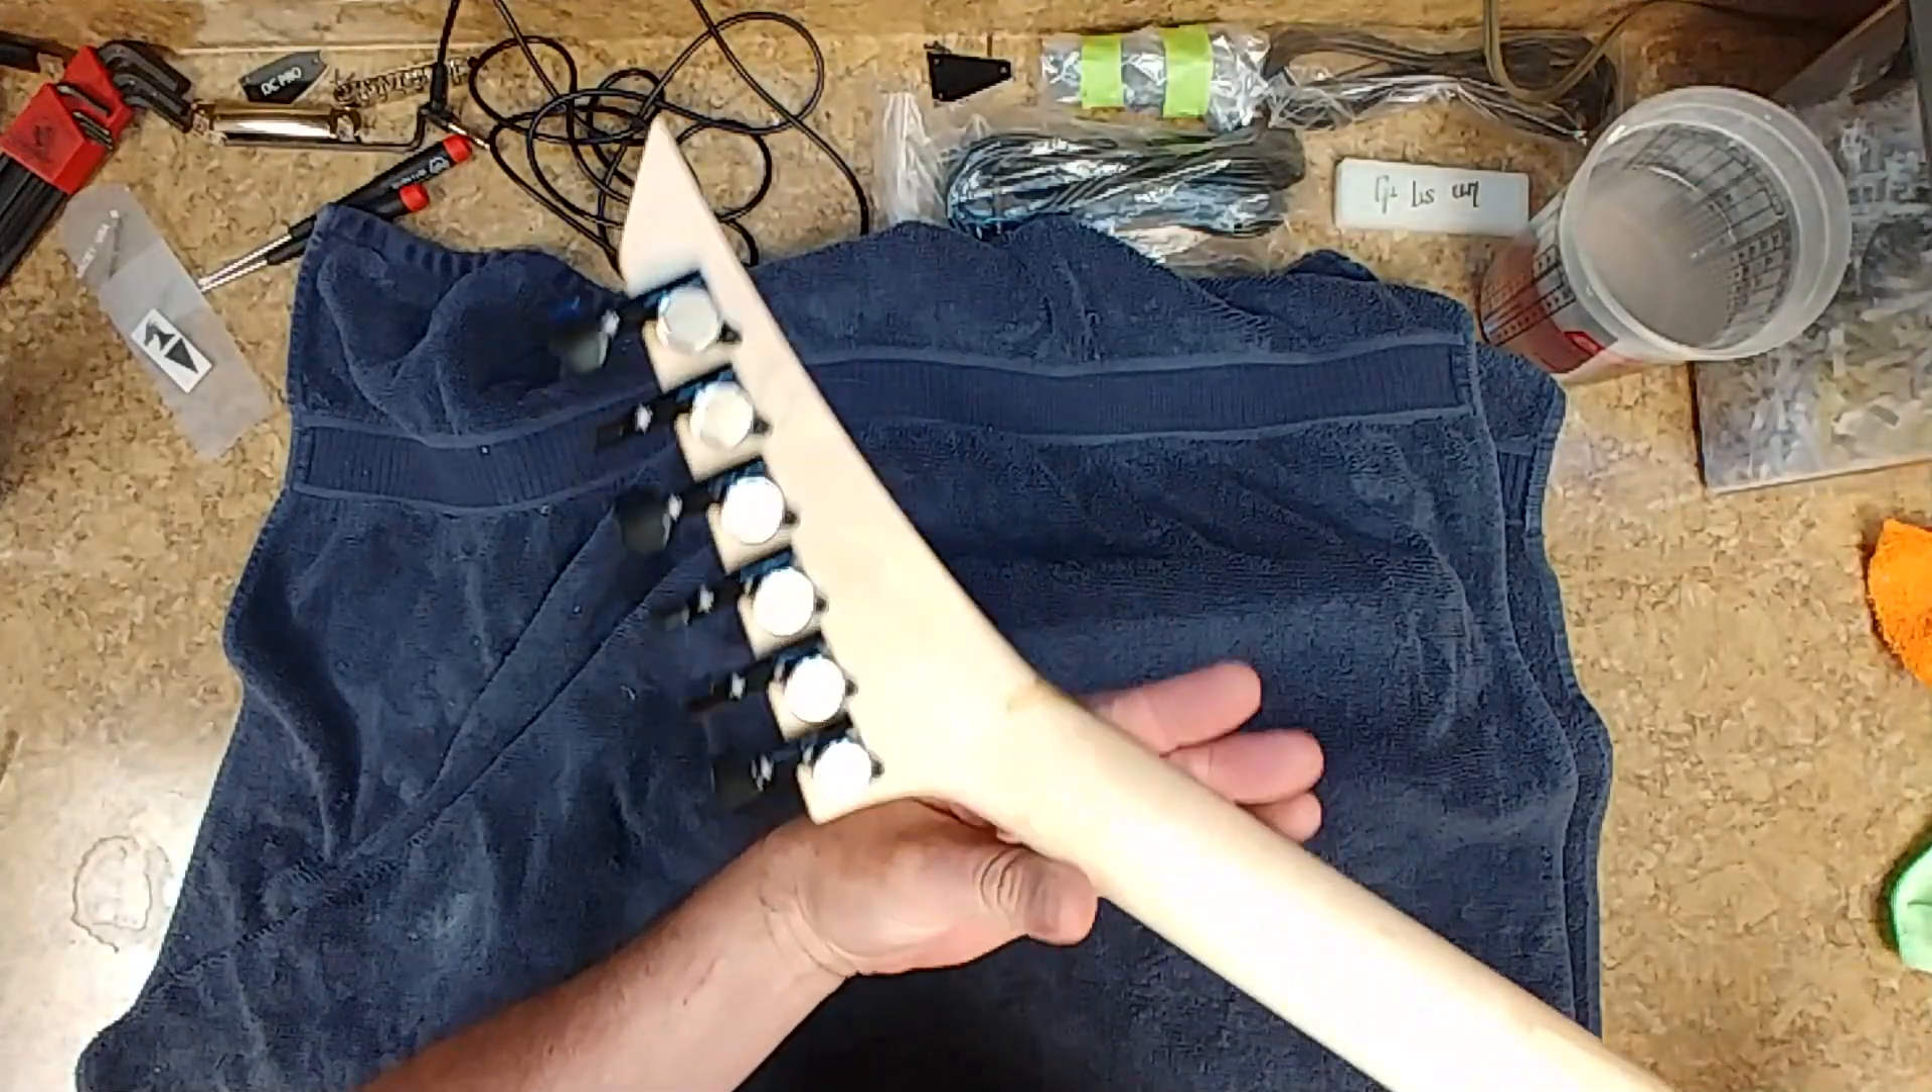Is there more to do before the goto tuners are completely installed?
No.